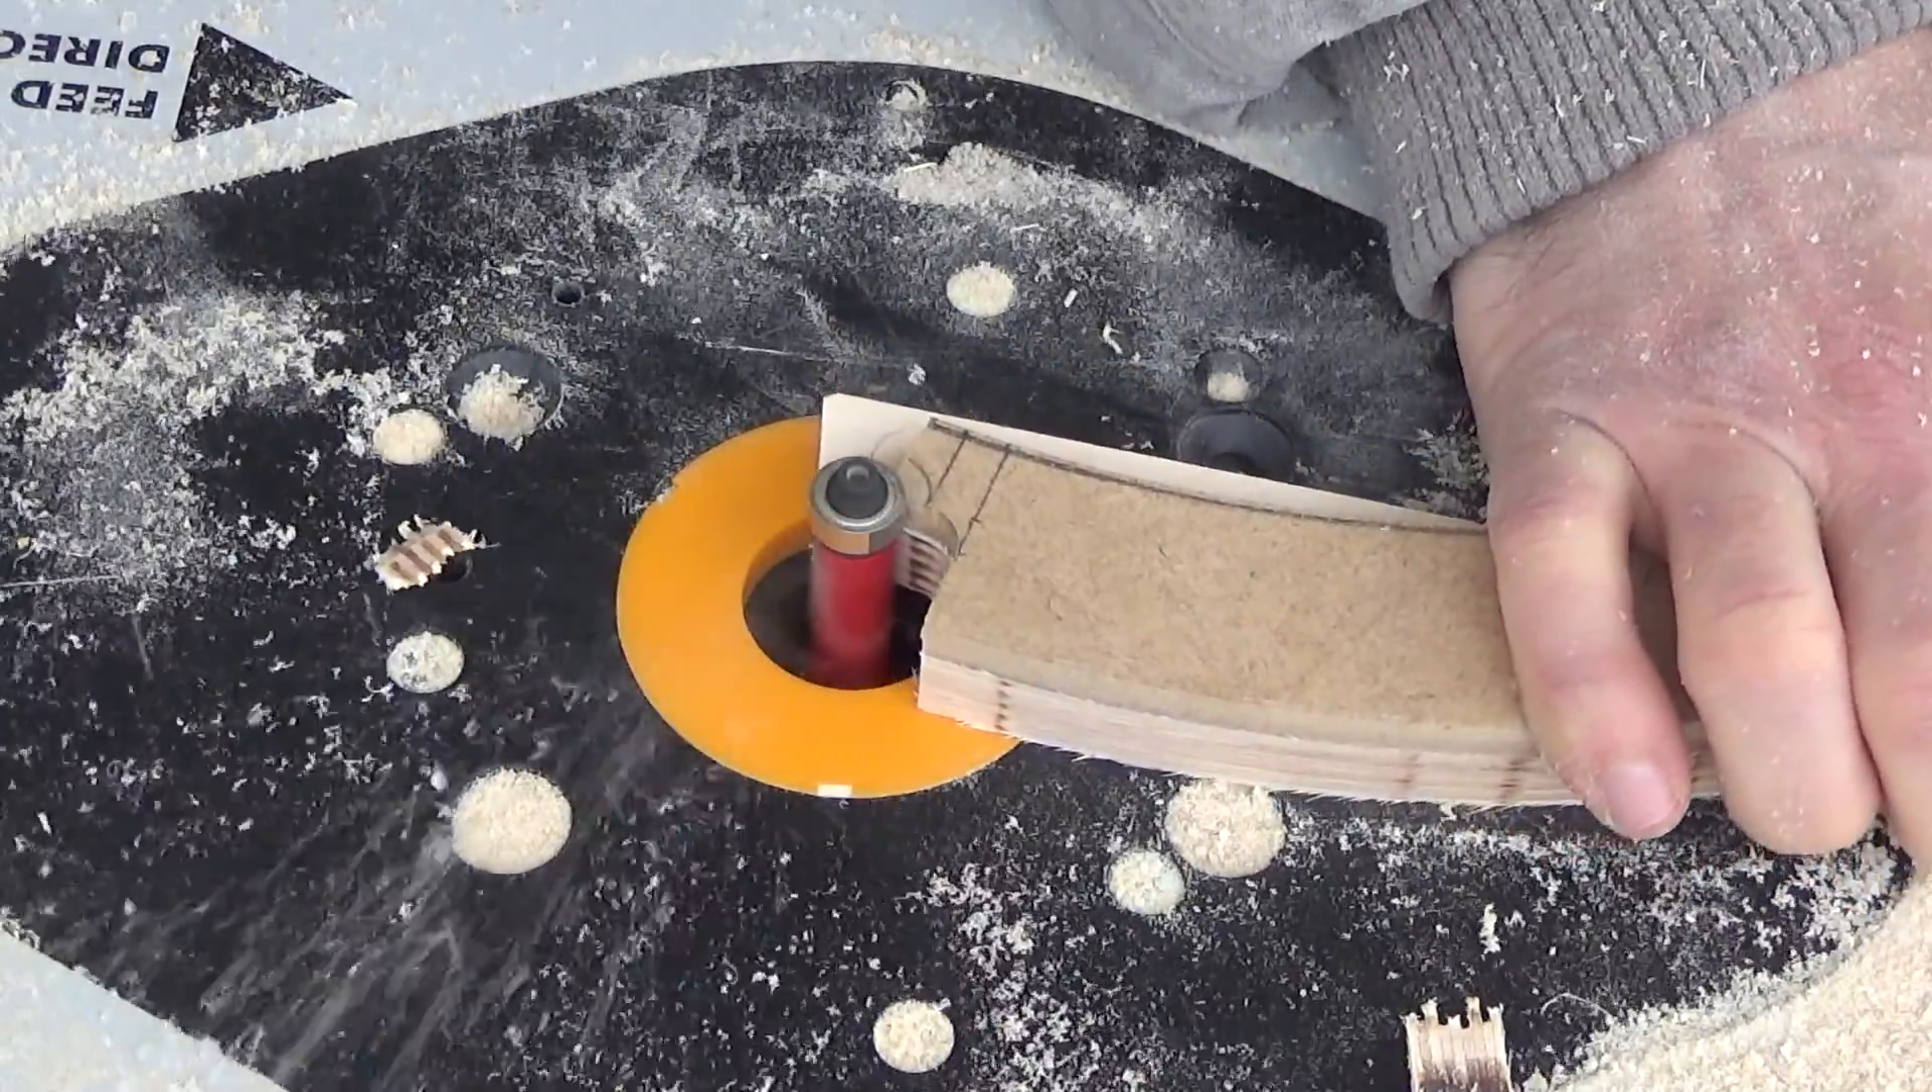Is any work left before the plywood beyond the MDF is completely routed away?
Yes.